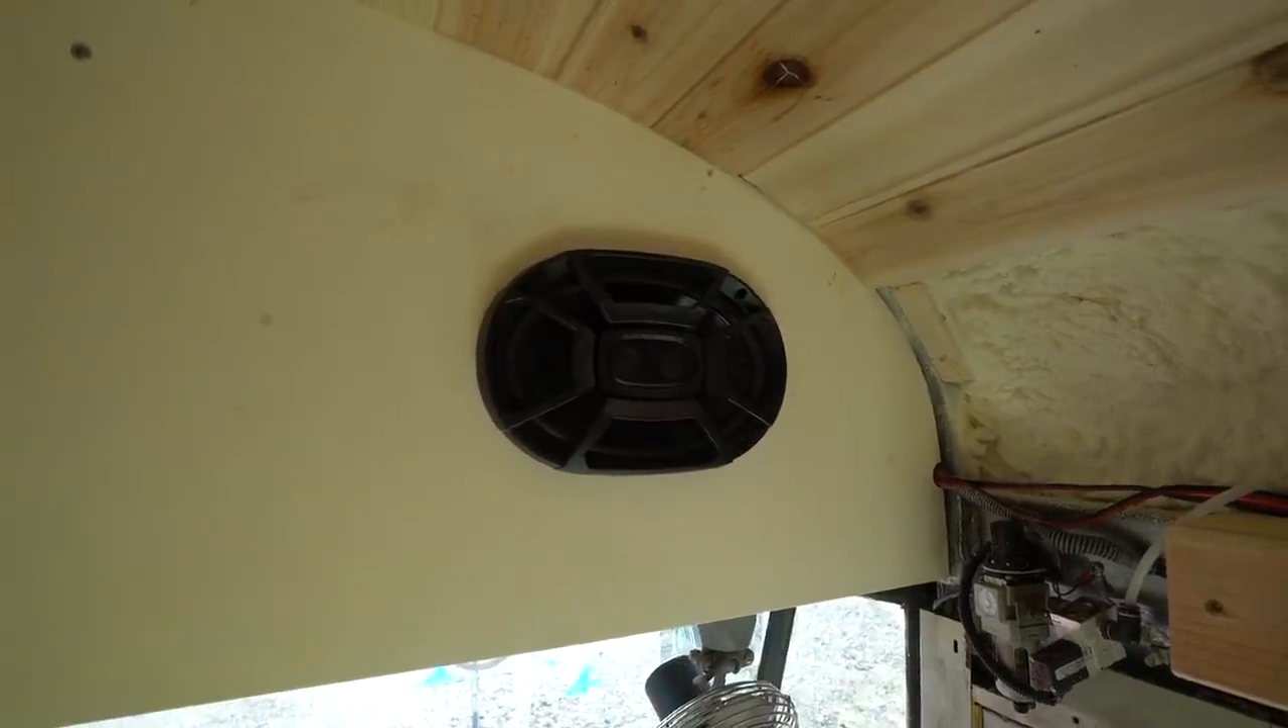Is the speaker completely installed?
Yes.